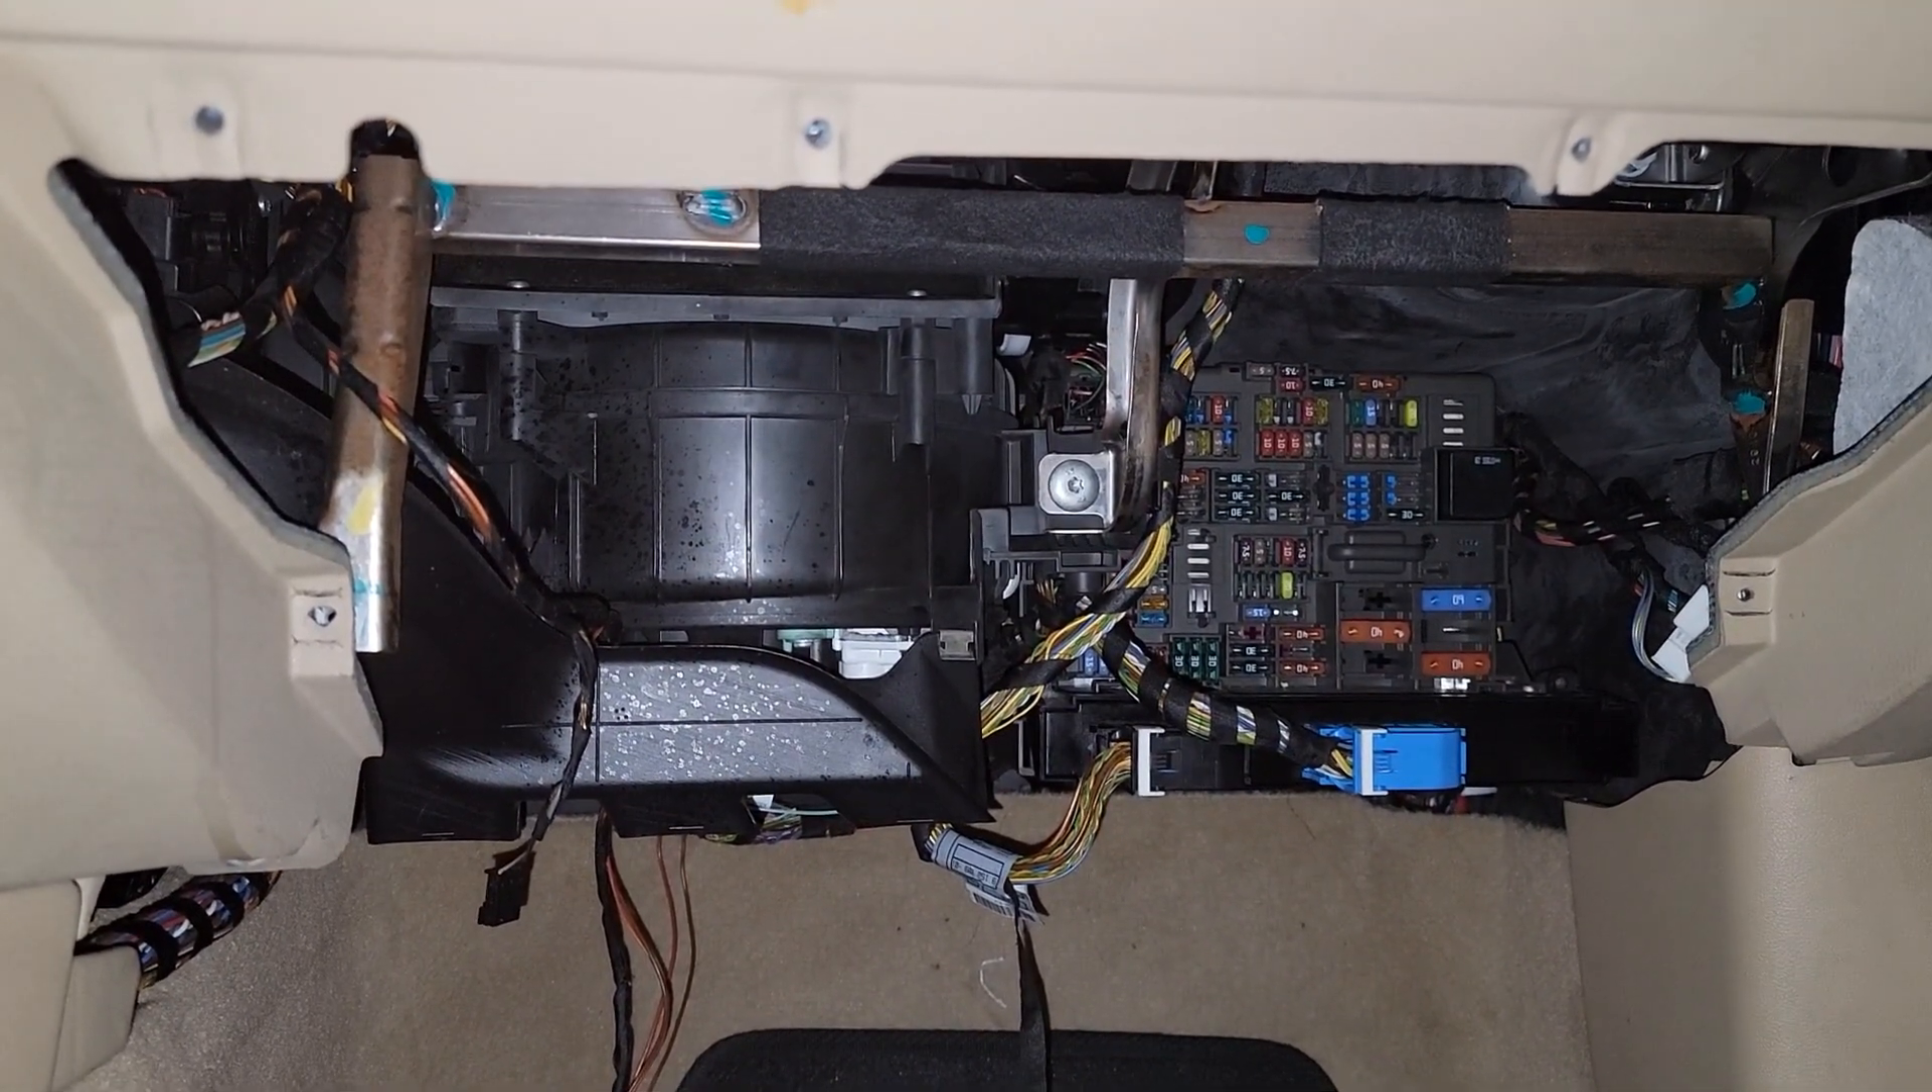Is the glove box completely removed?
Yes.